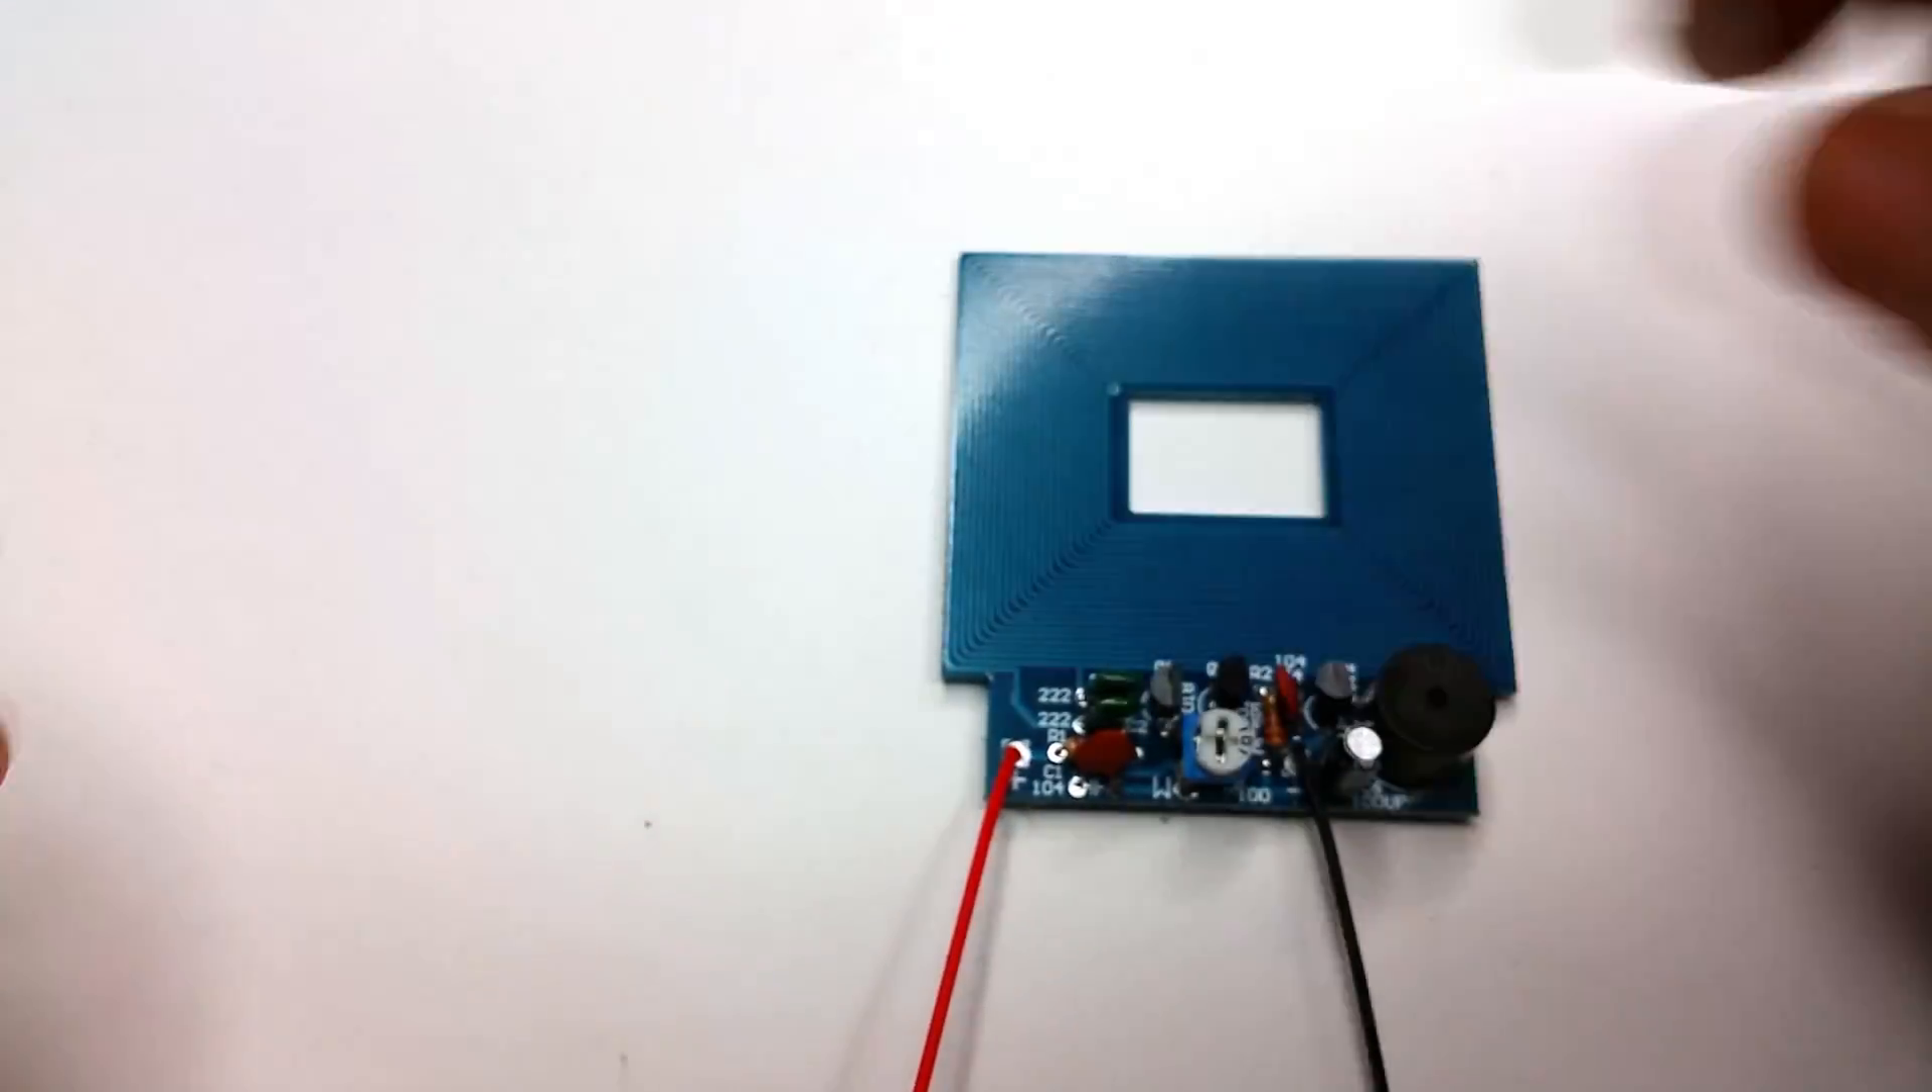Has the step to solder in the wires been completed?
Yes.